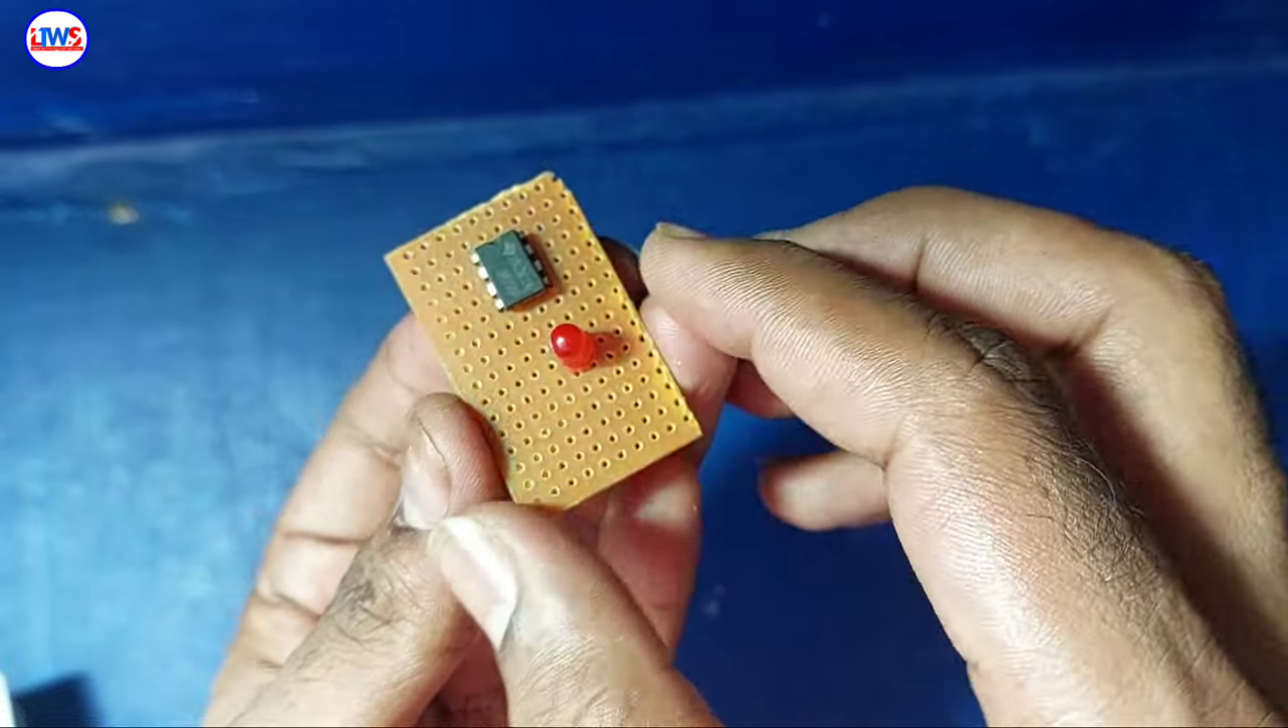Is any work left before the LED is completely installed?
No.